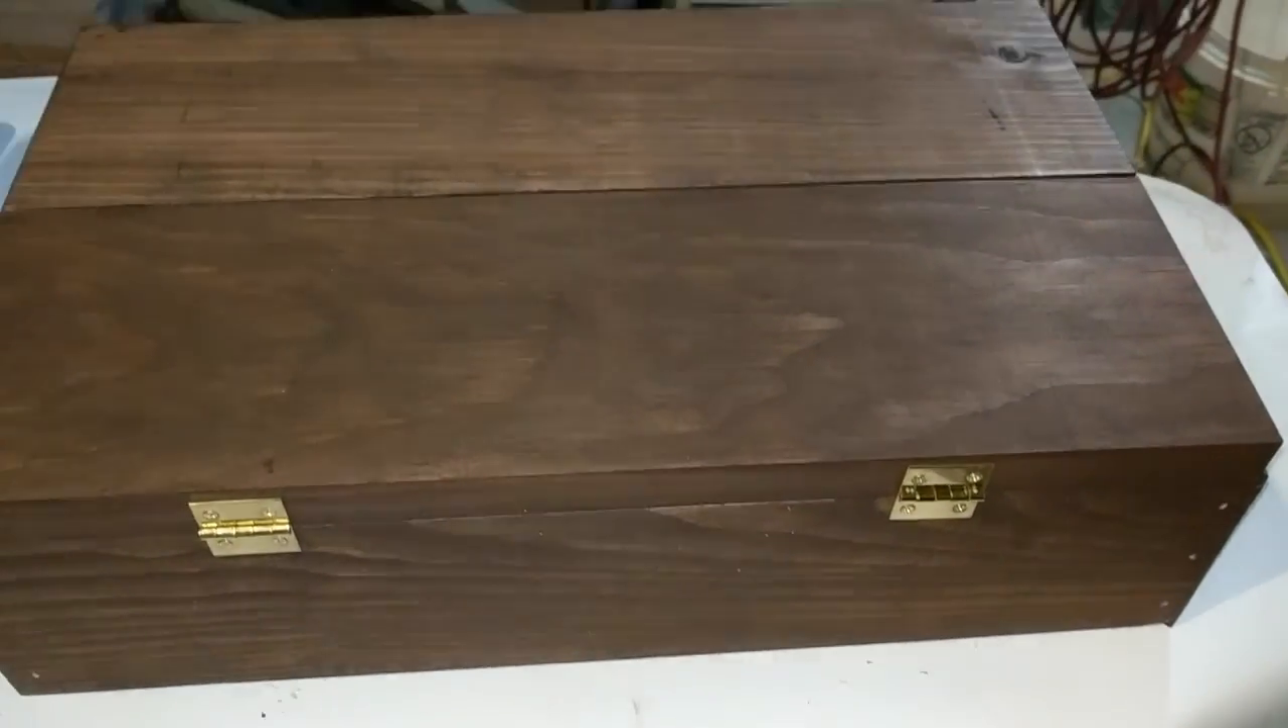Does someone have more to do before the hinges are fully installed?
No.